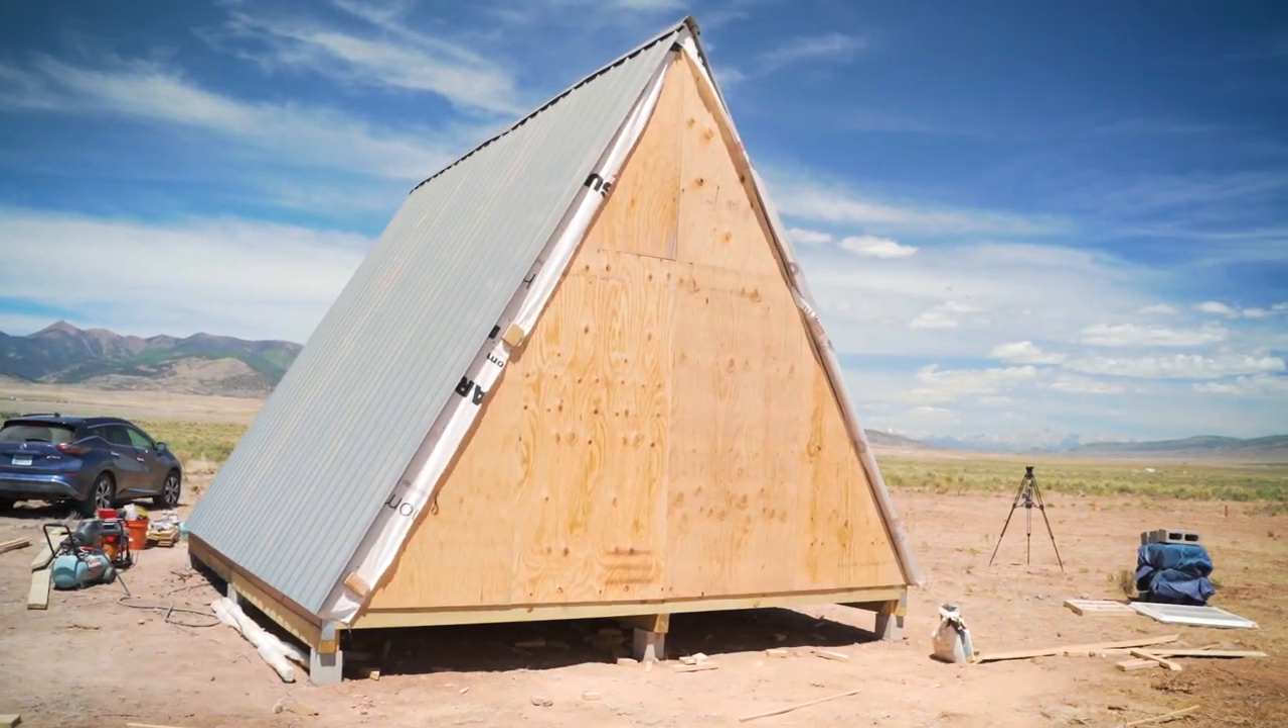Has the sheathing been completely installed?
Yes.